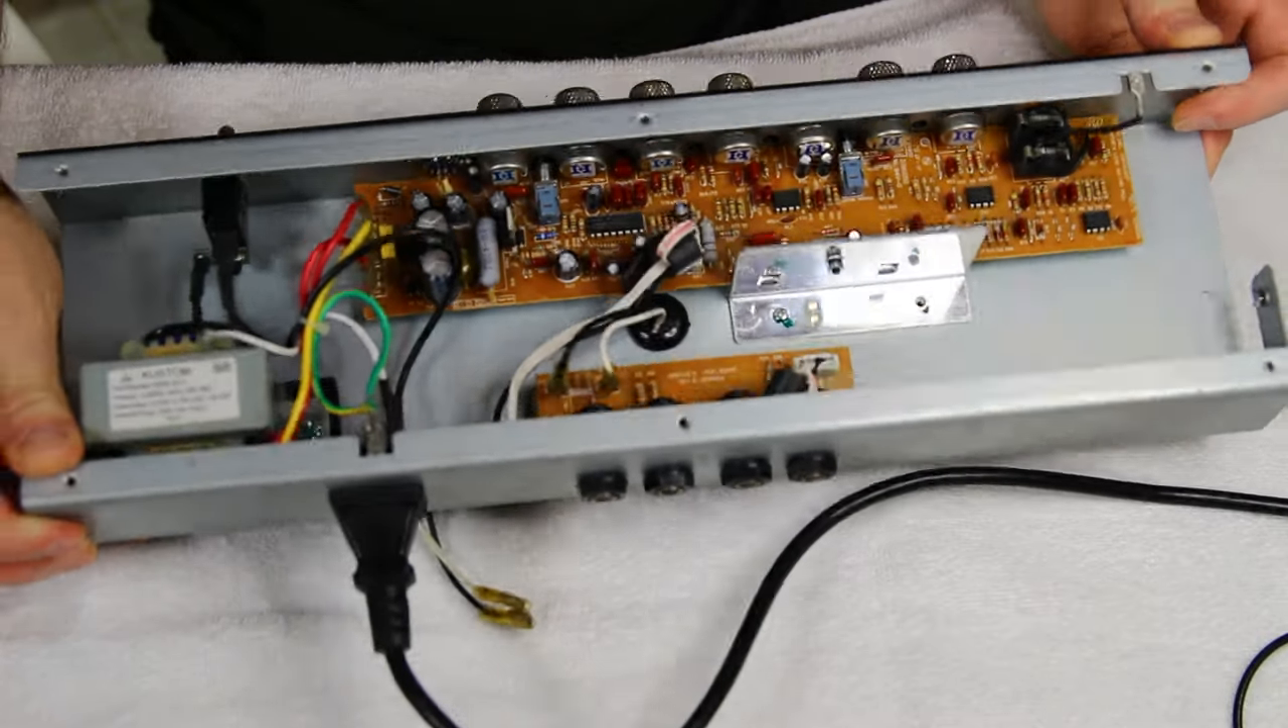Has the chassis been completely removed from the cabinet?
Yes.